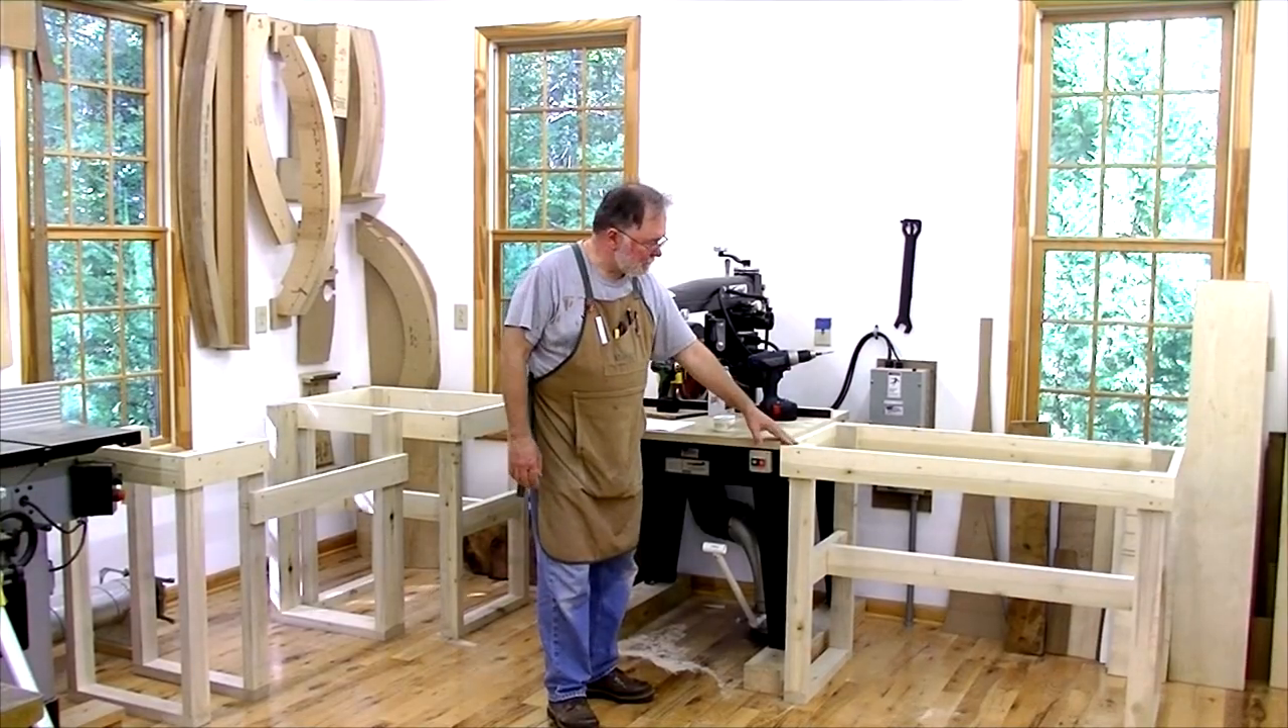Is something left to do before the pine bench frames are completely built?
No.